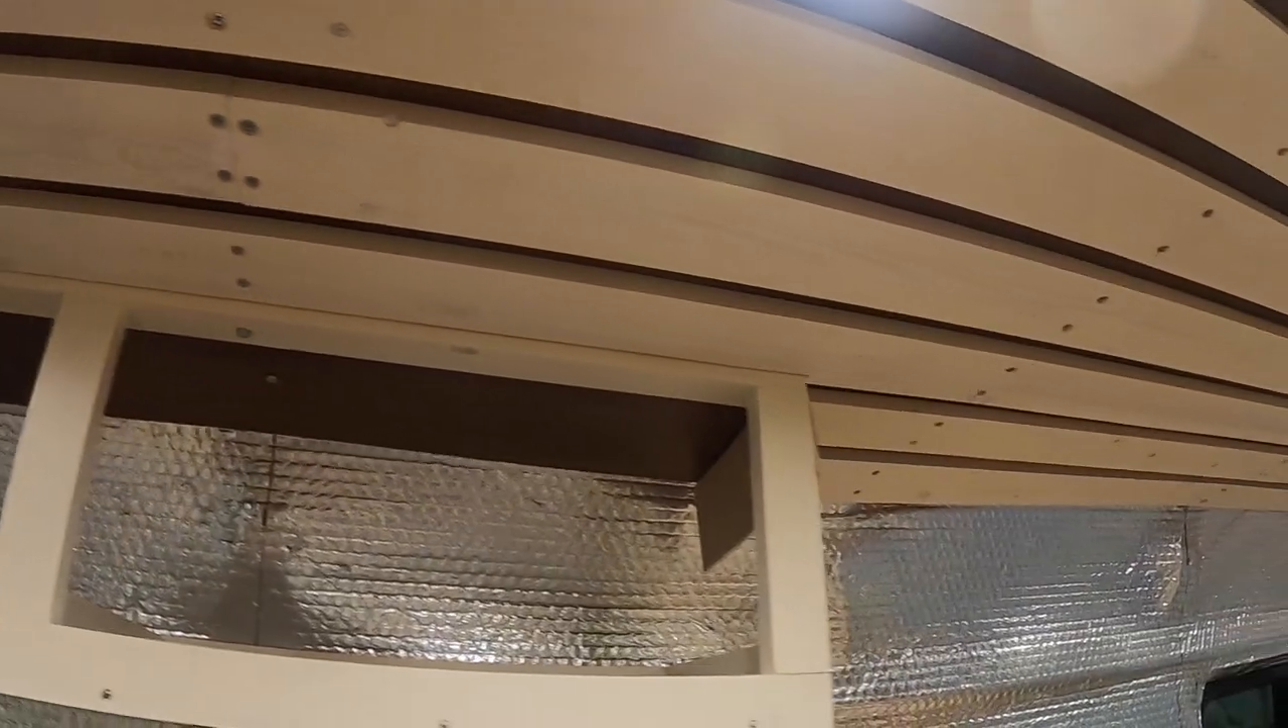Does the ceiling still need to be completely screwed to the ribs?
No.